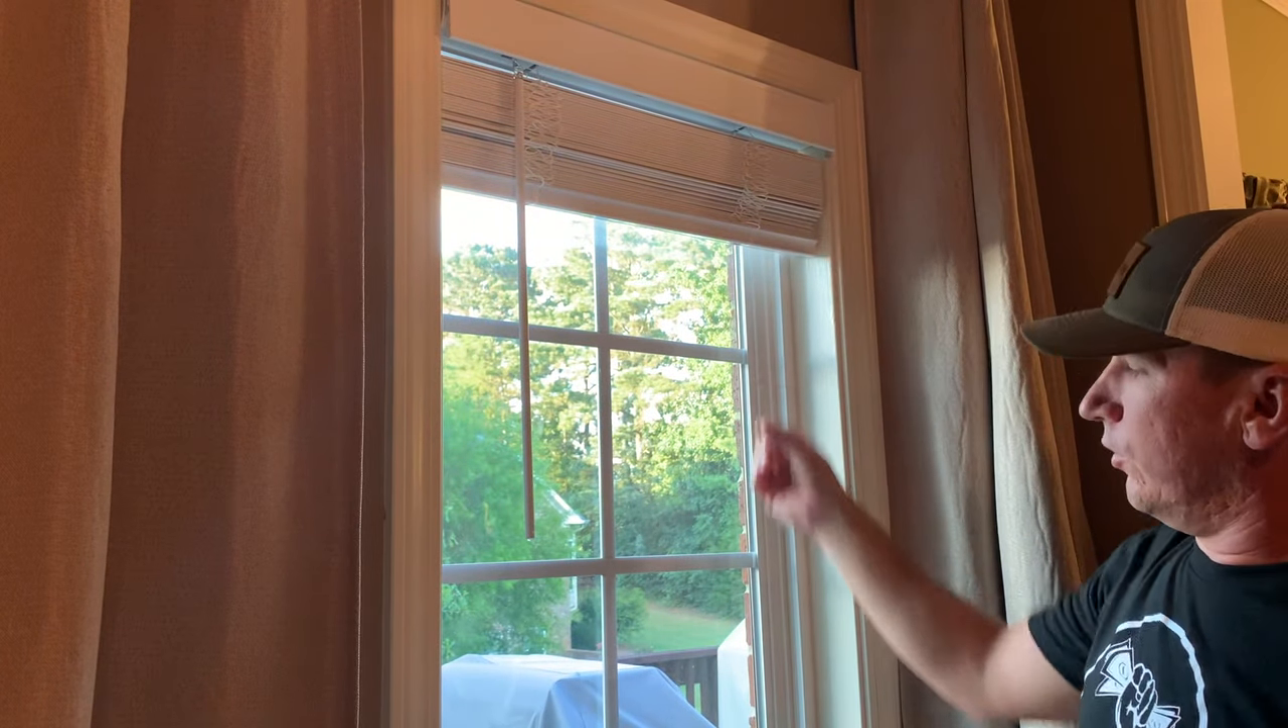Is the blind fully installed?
Yes.